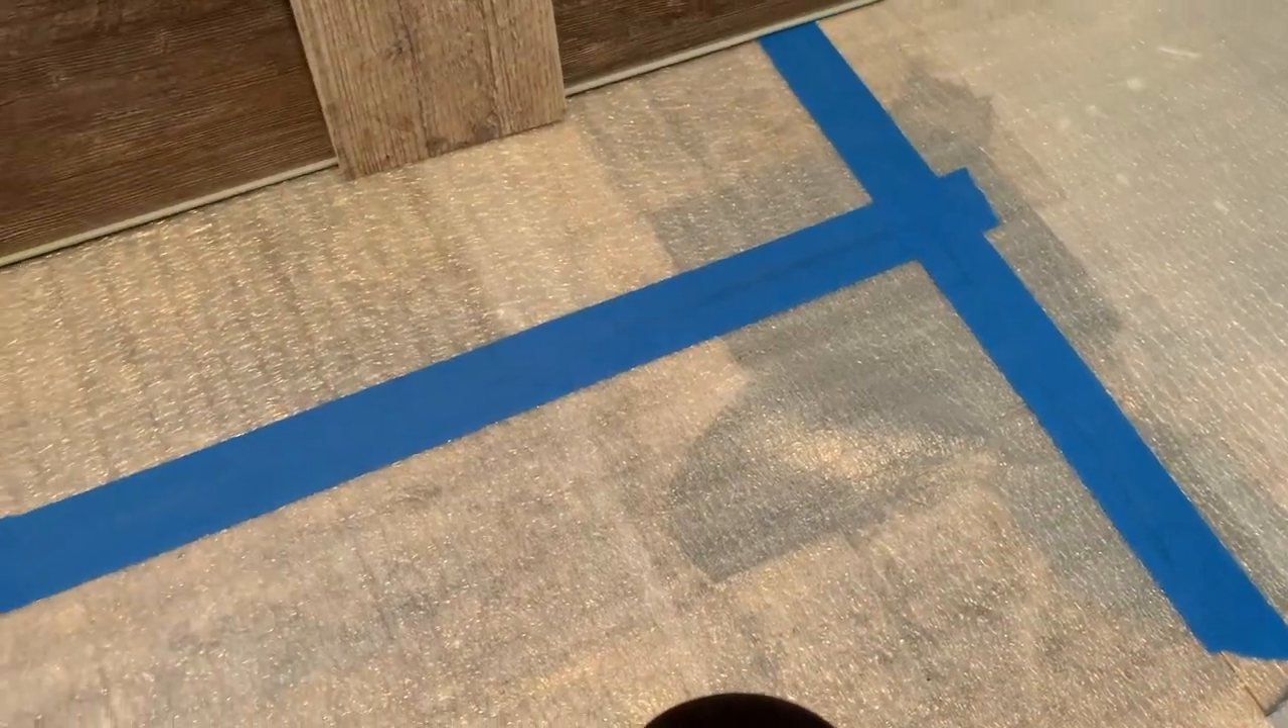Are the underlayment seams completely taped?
Yes.